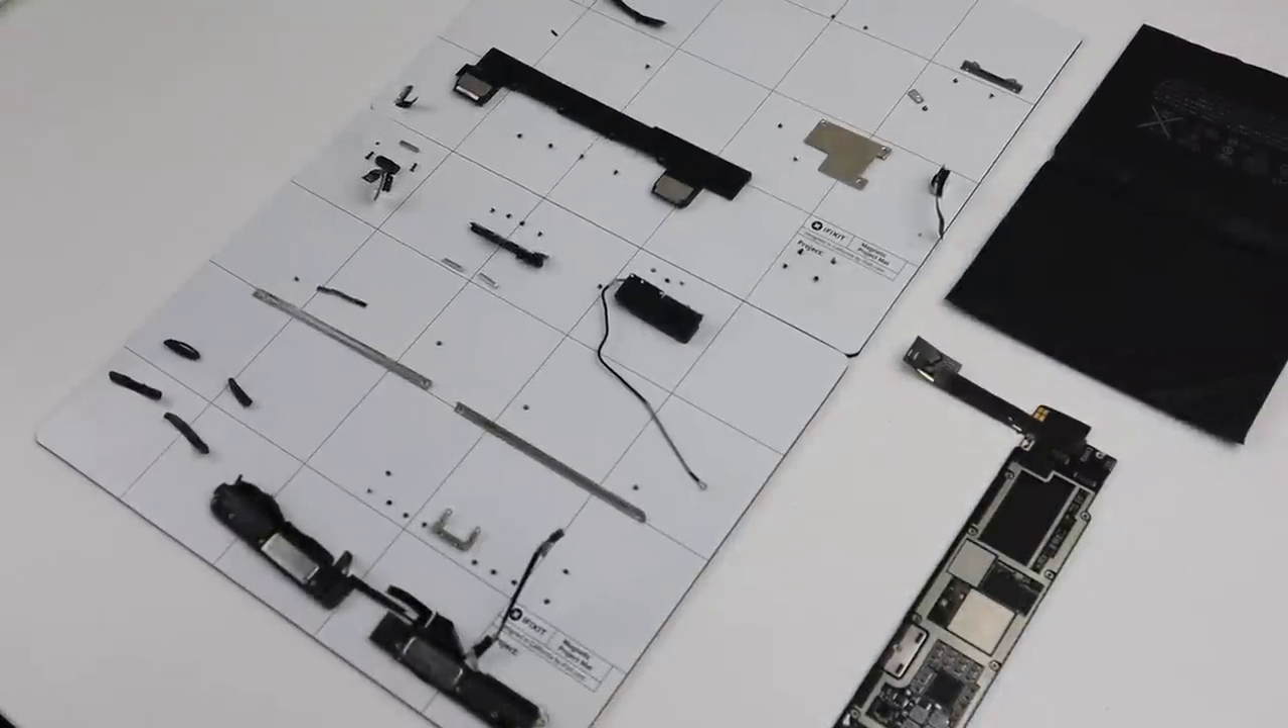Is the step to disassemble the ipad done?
Yes.